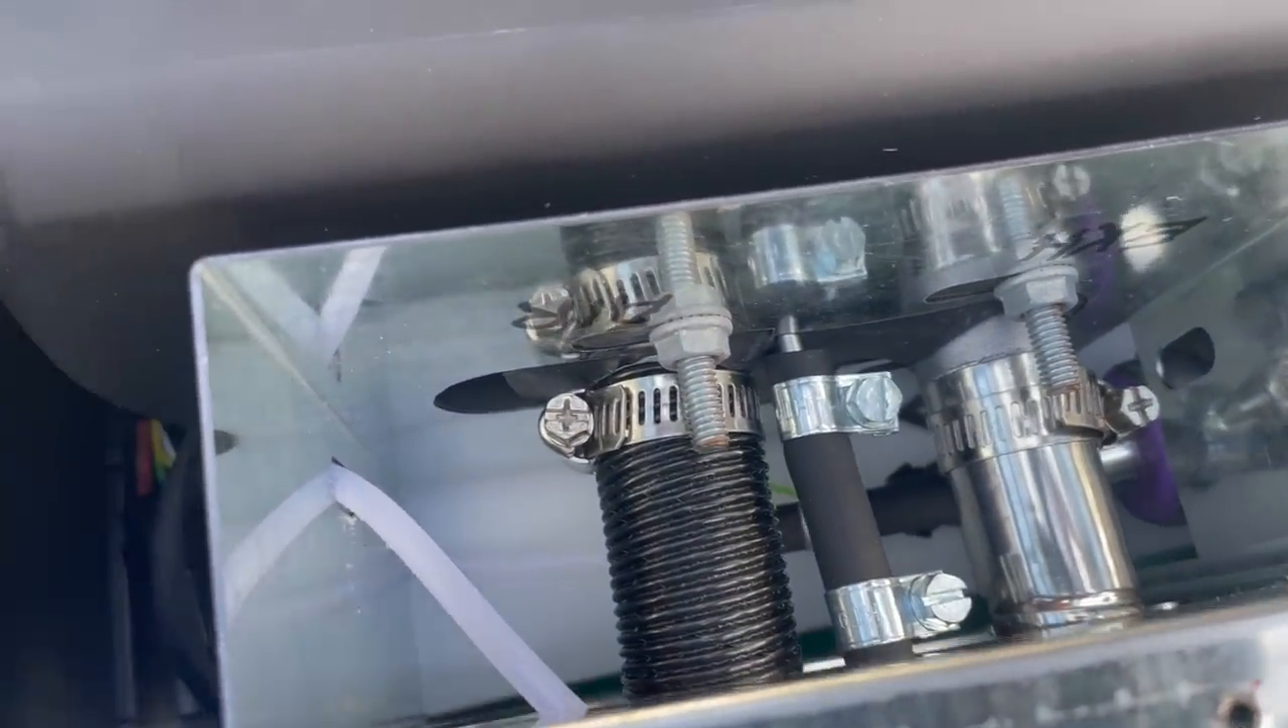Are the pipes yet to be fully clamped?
No.